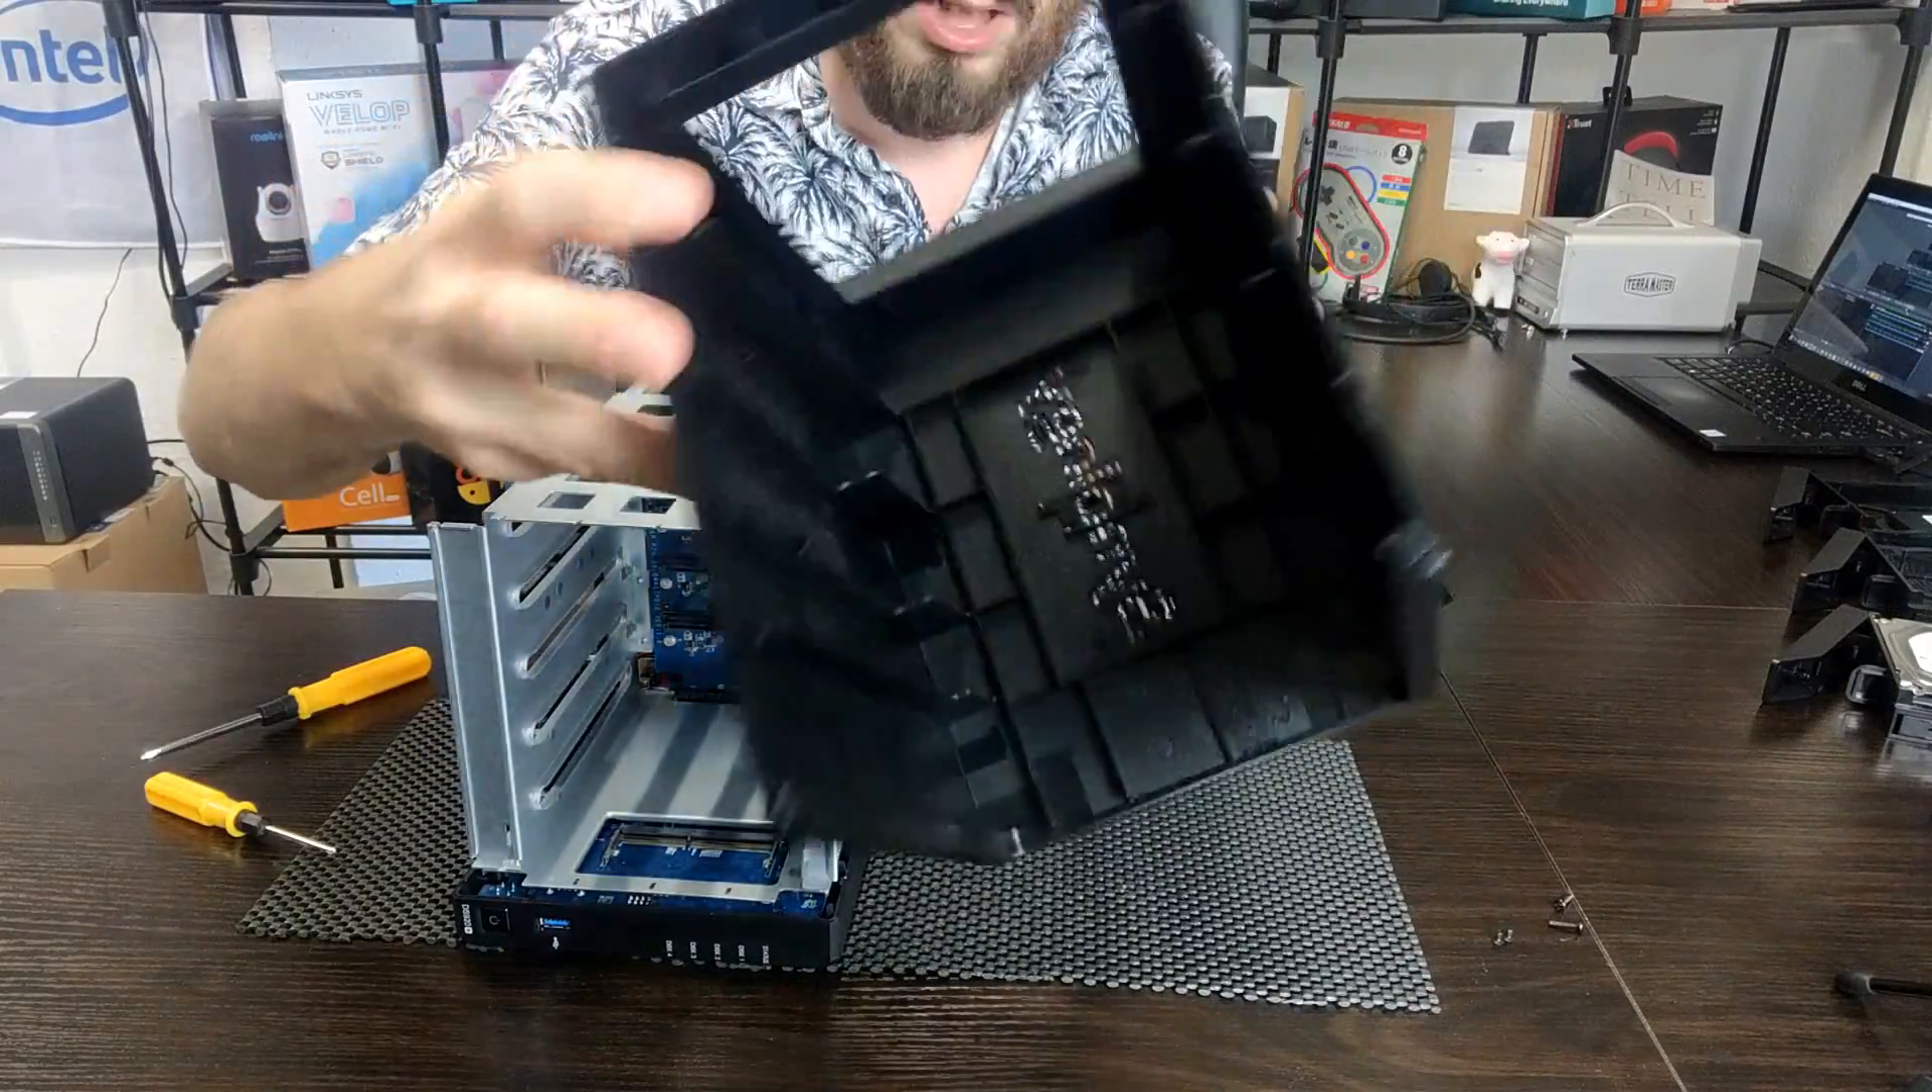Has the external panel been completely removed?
Yes.